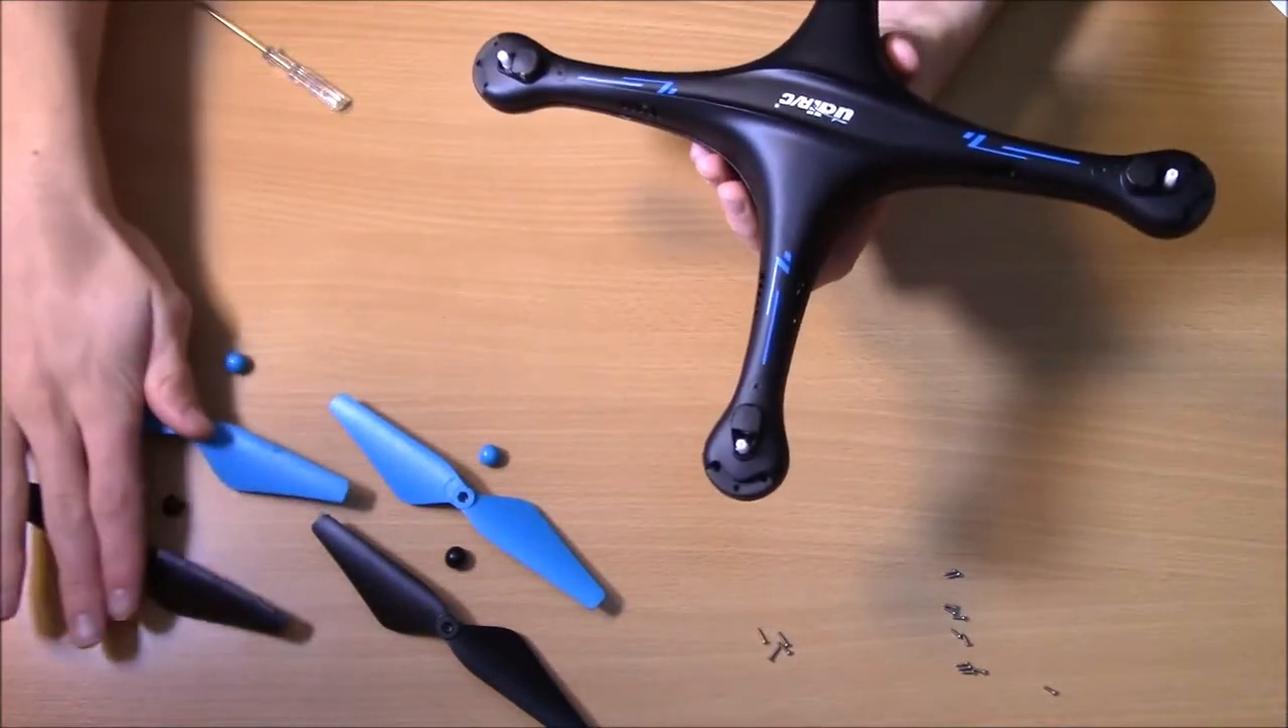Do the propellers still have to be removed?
No.